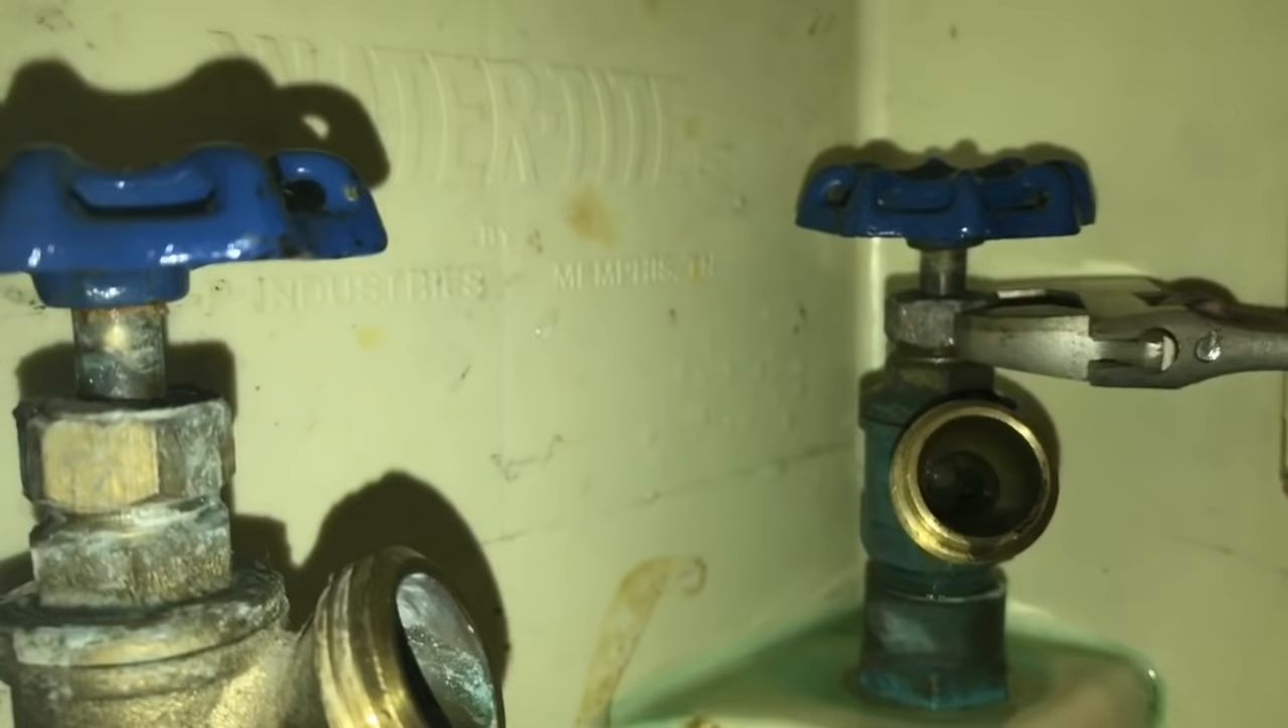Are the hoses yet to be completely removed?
No.